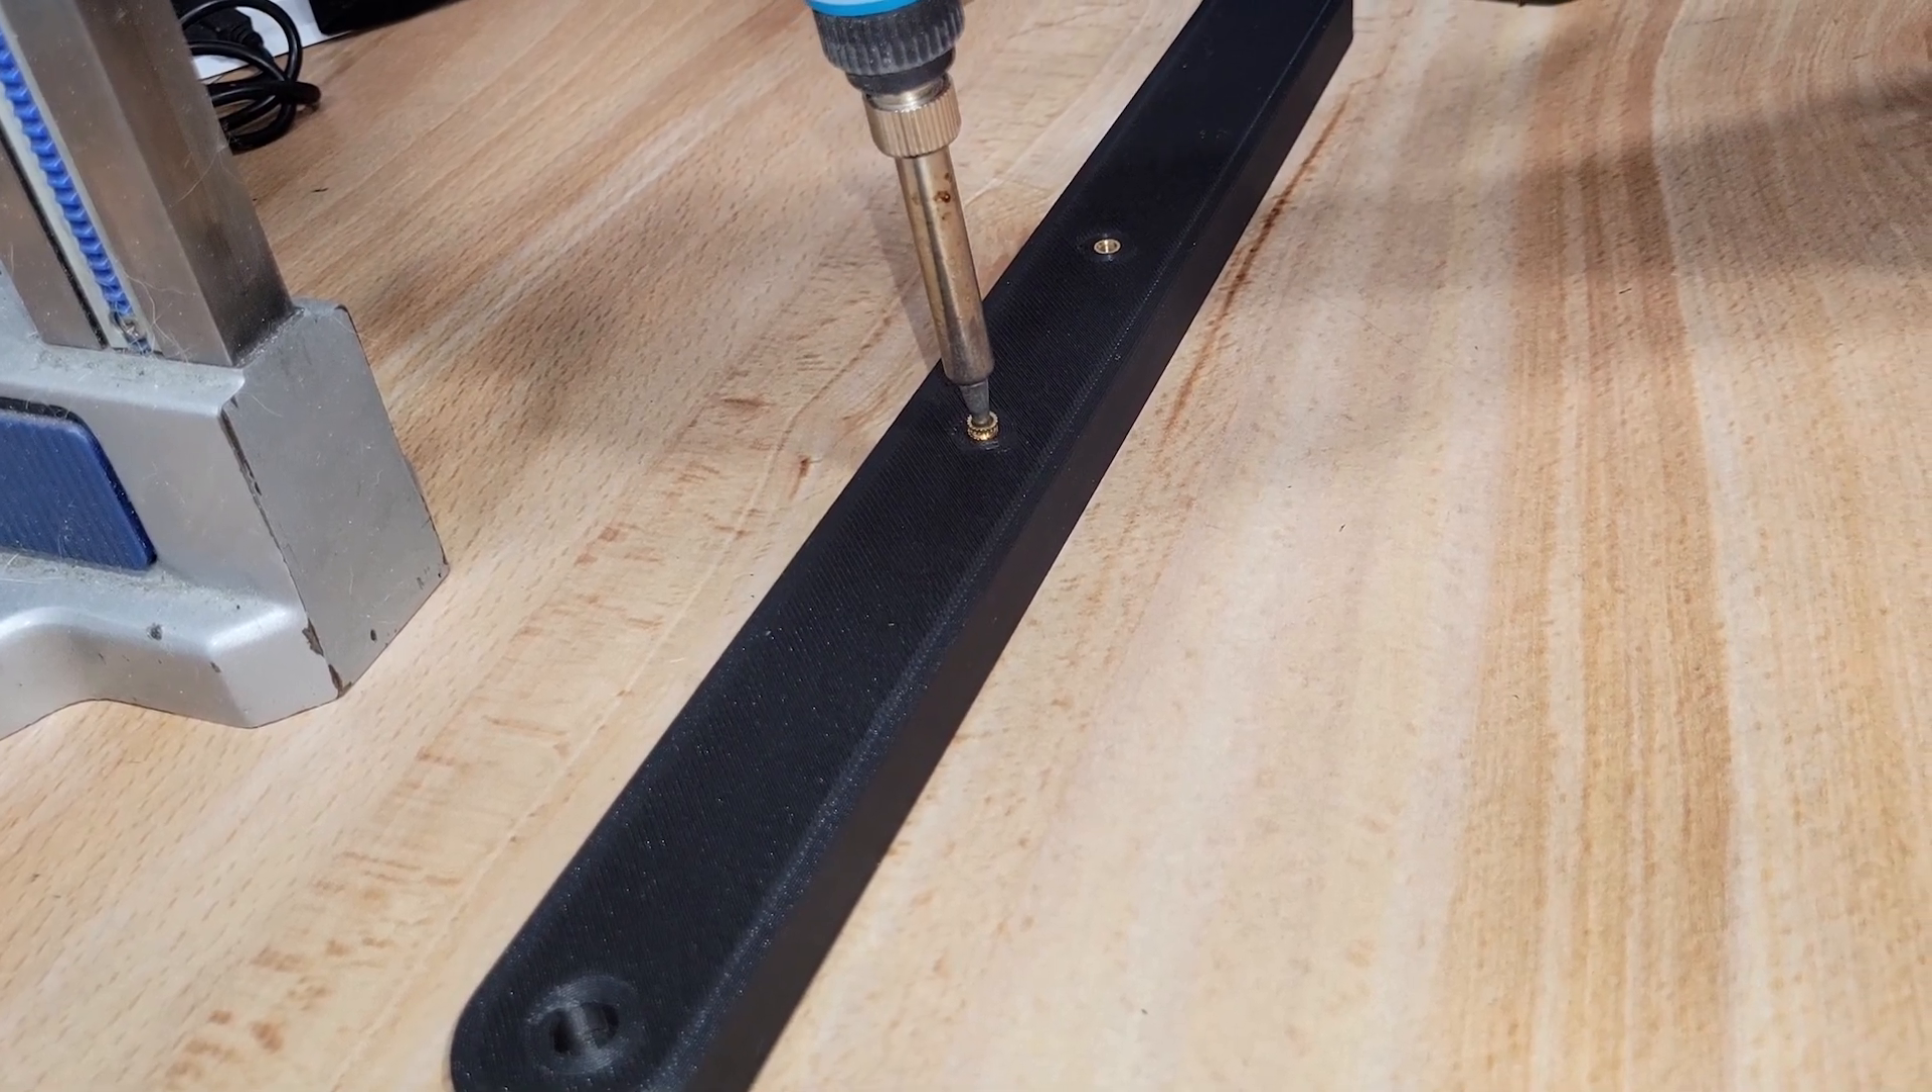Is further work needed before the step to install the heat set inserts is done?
Yes.